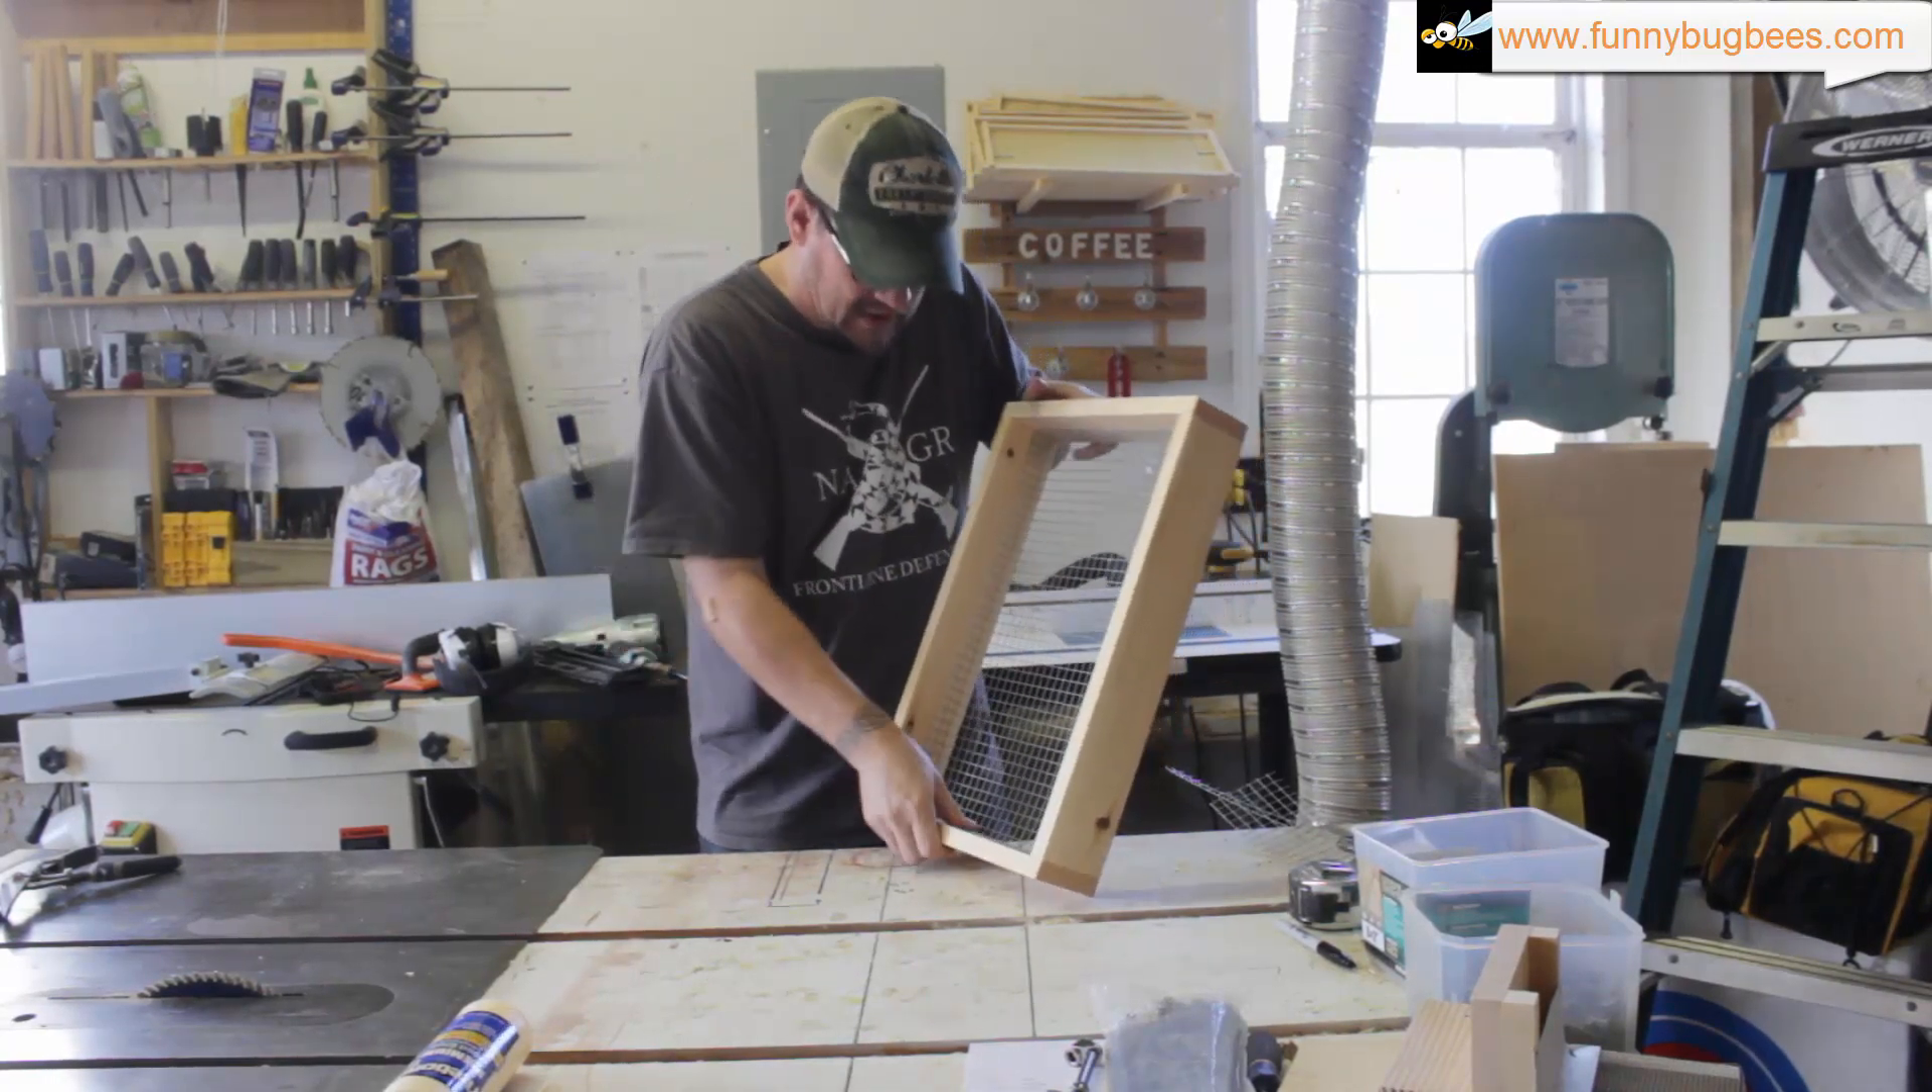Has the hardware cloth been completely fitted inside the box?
Yes.